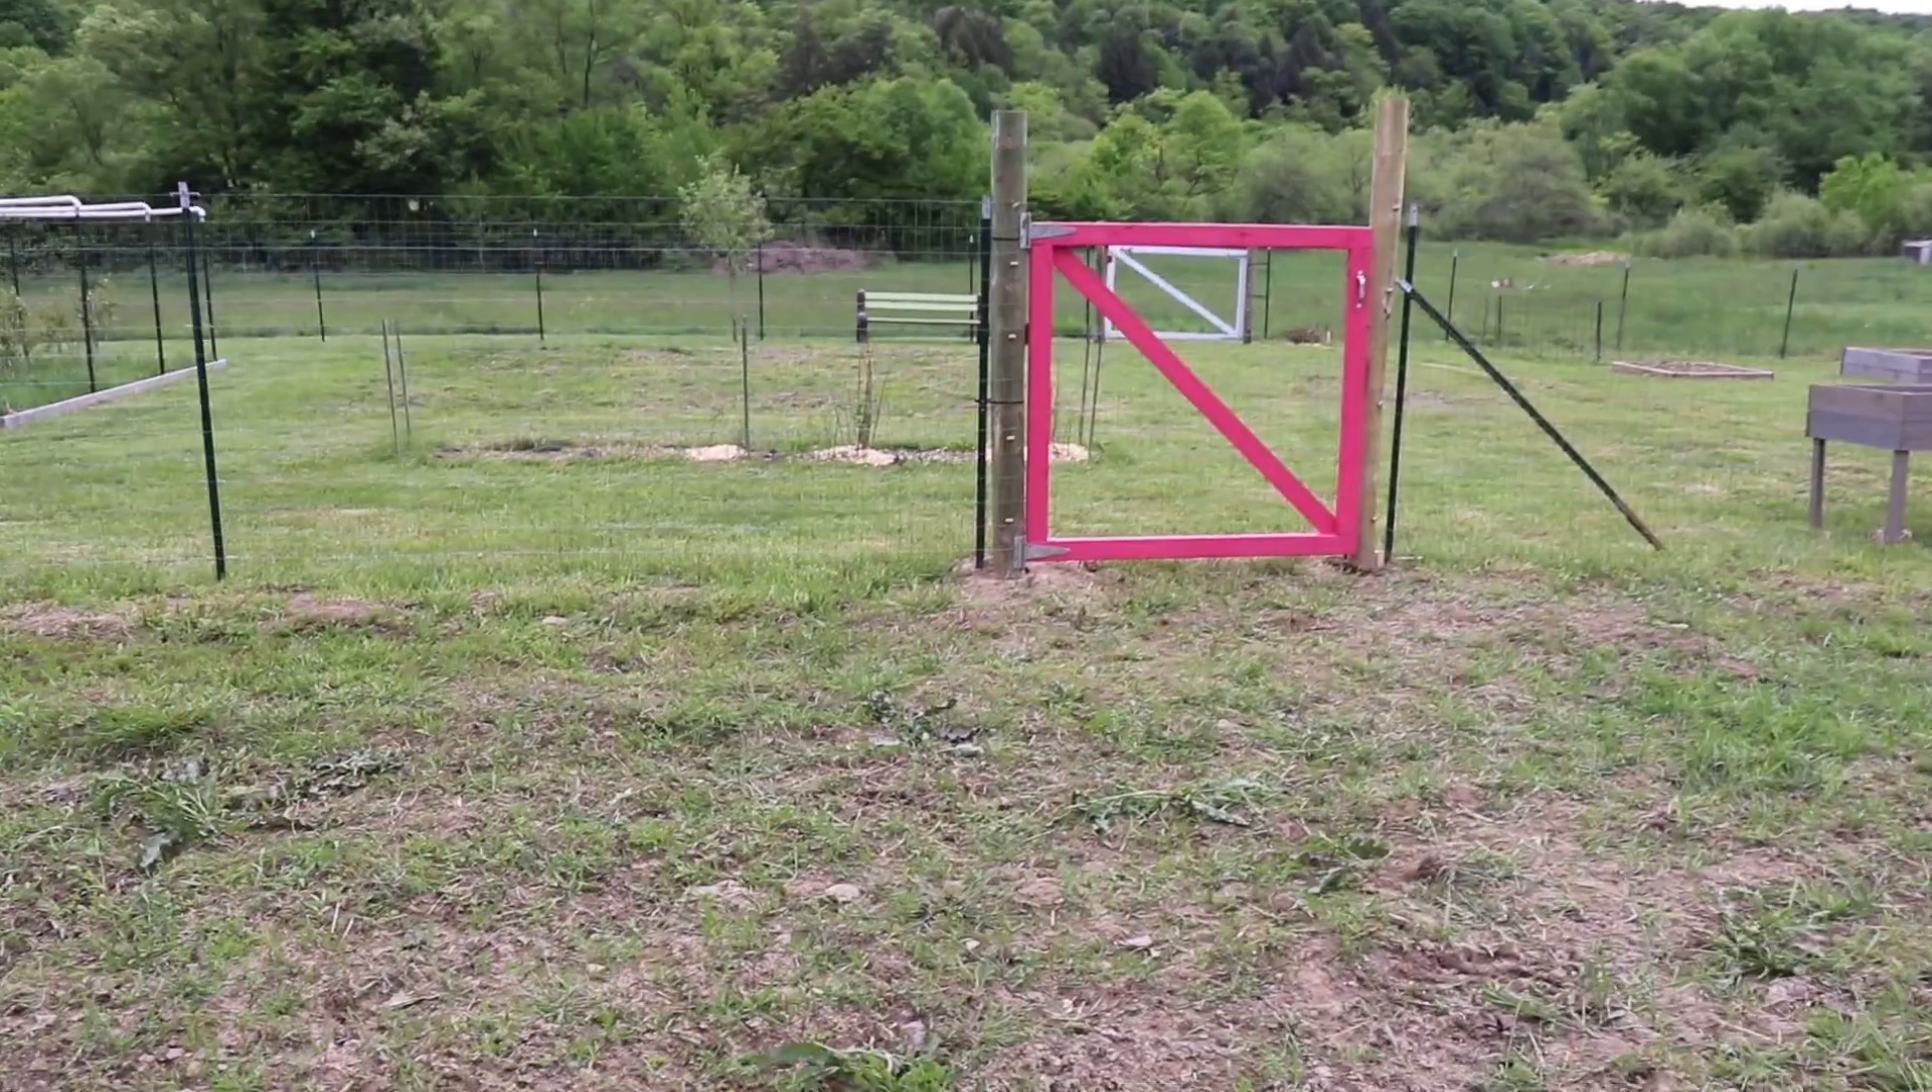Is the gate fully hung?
Yes.